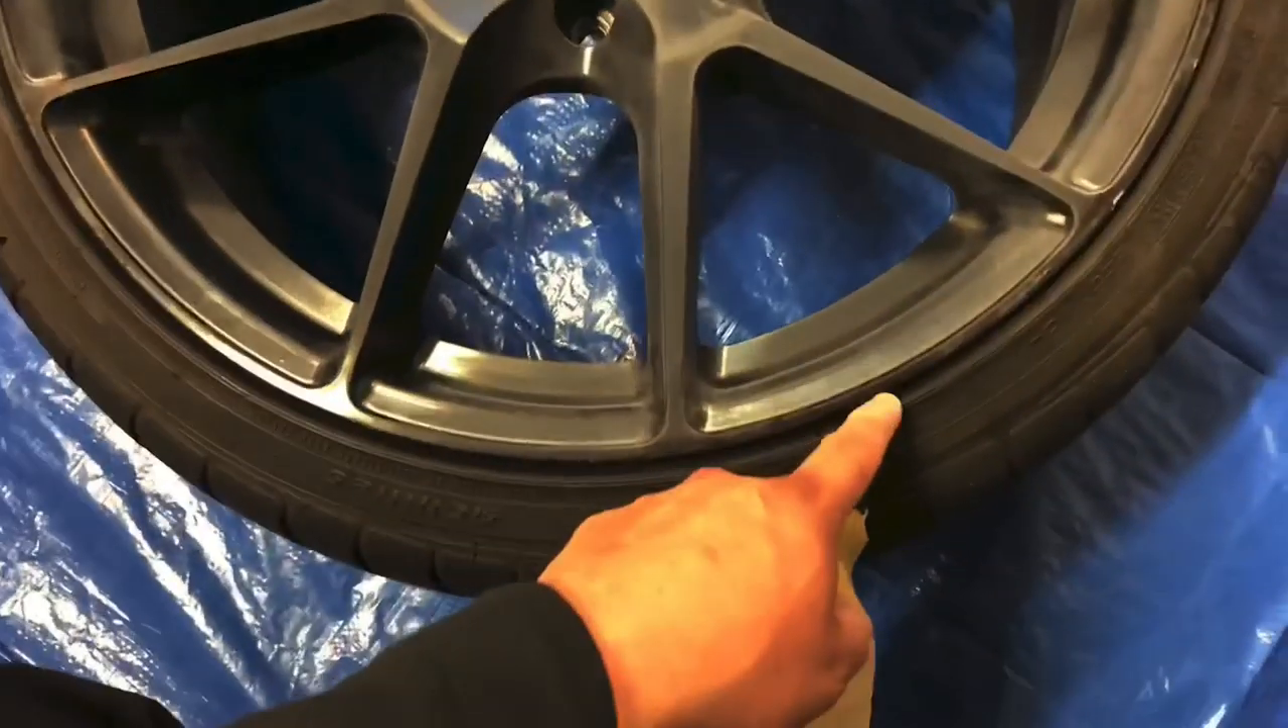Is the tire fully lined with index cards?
No.